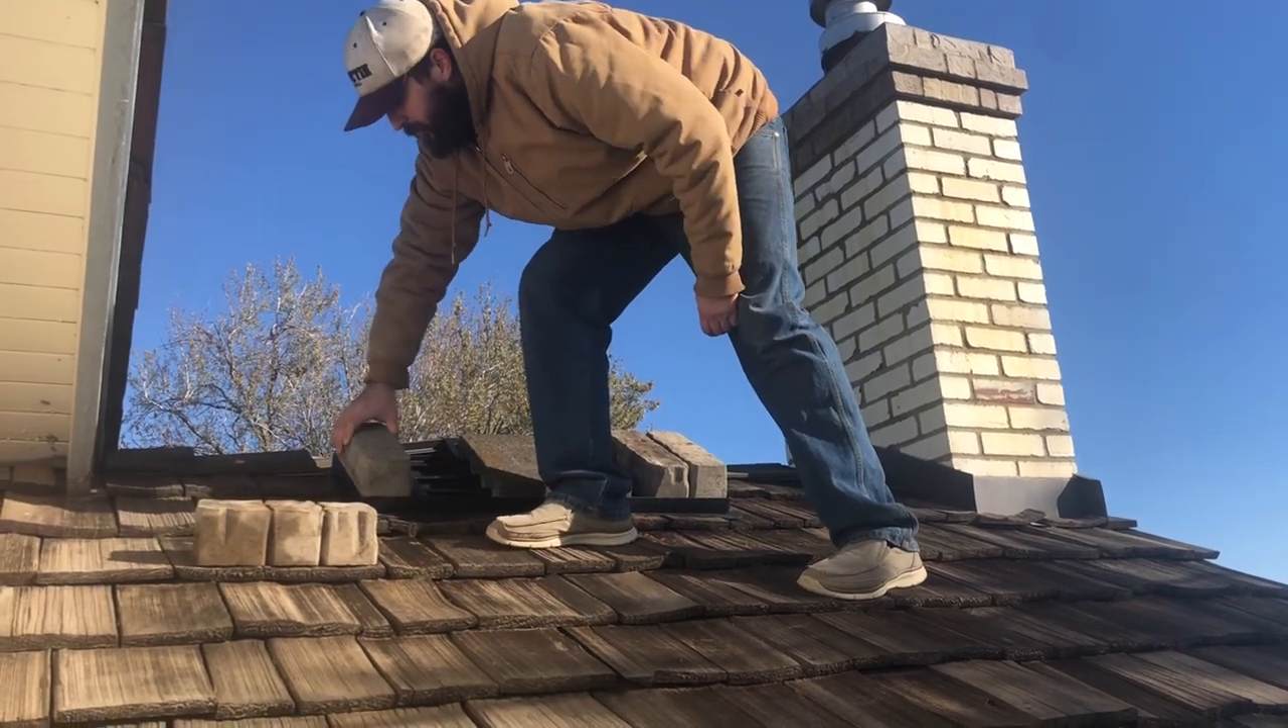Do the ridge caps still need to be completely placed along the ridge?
Yes.